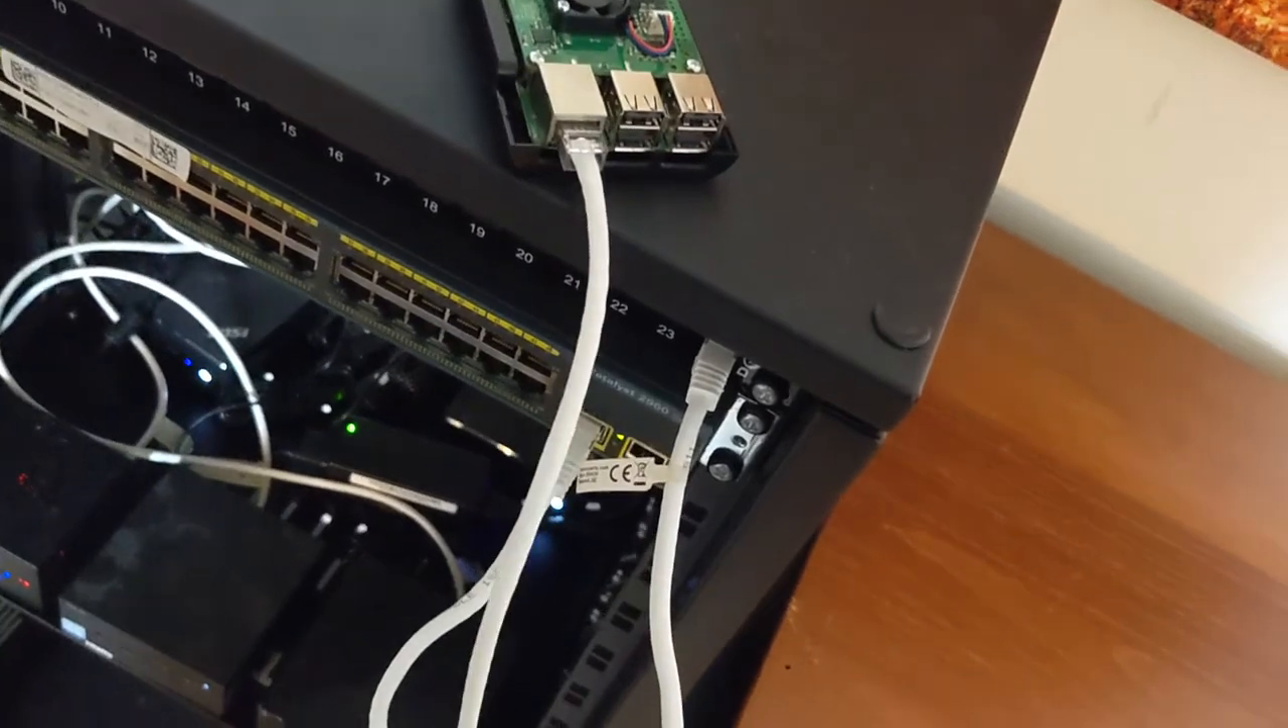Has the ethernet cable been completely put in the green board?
Yes.